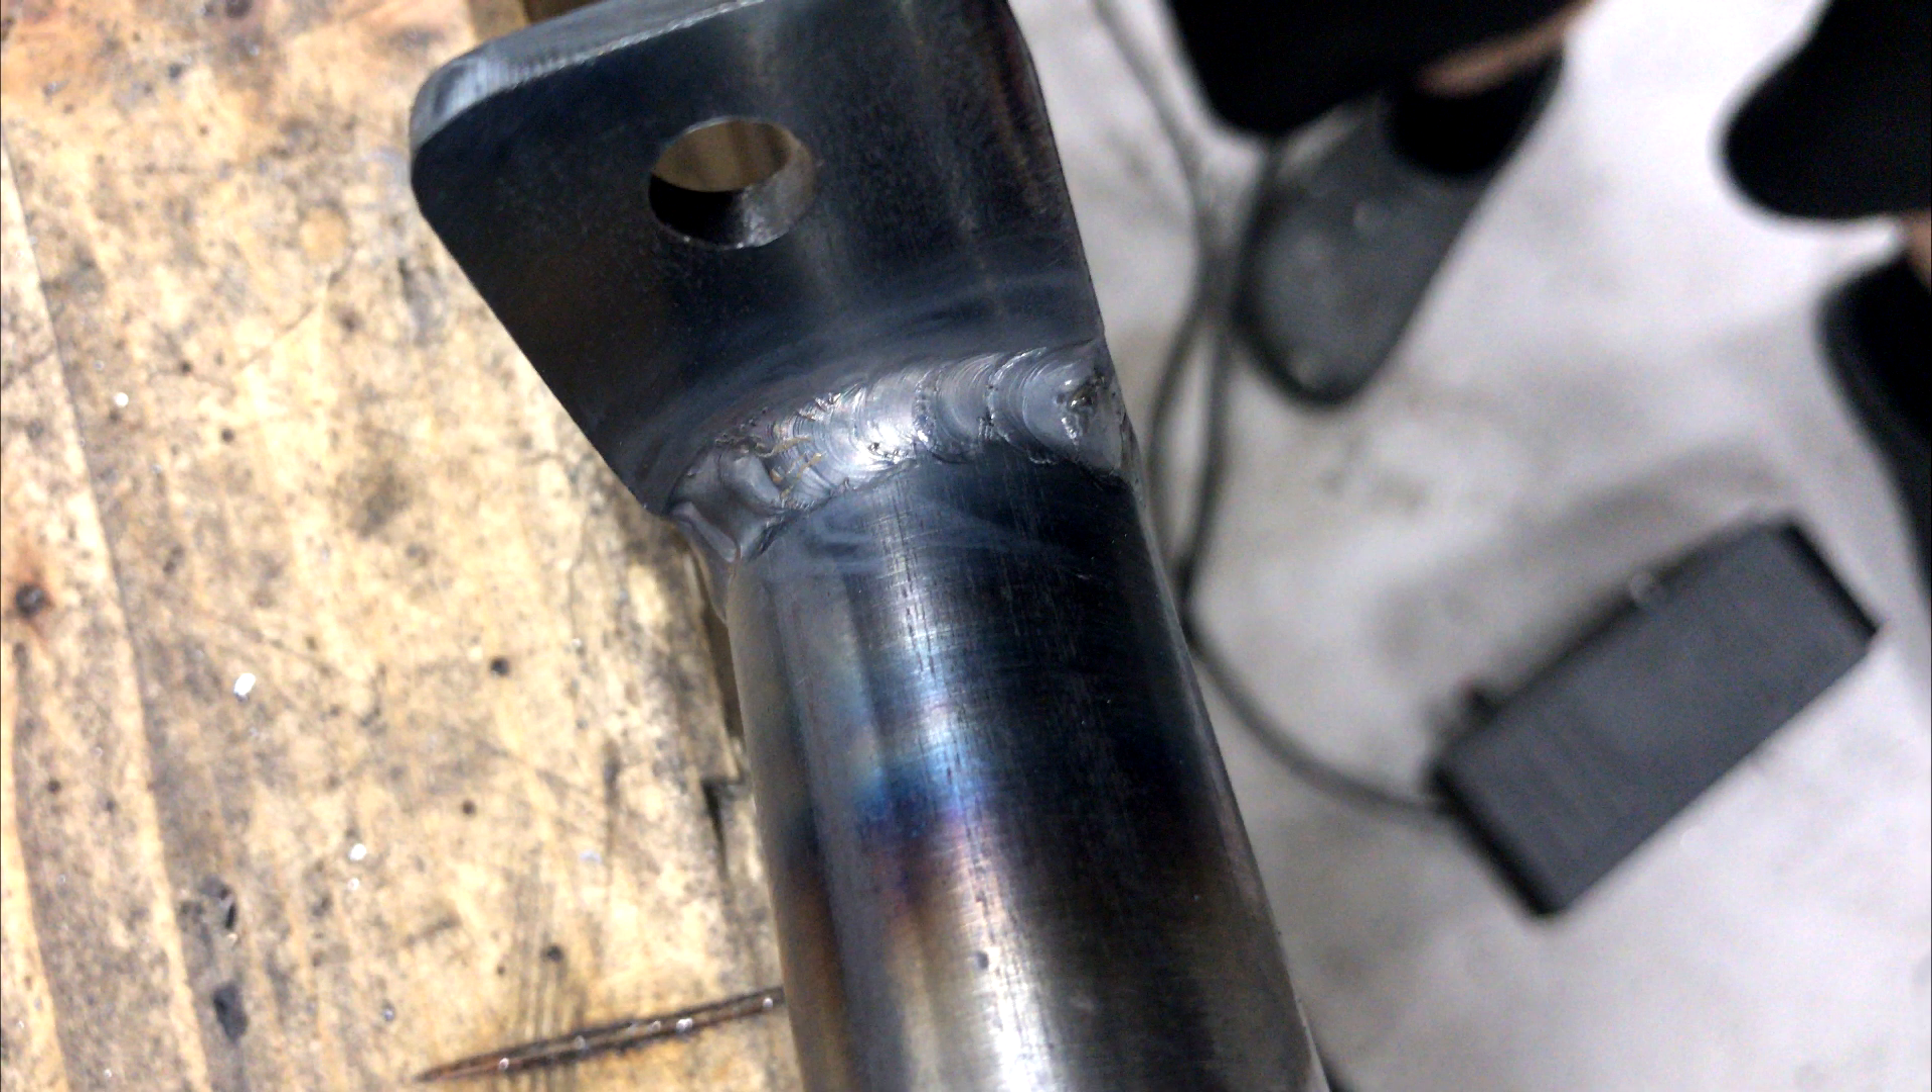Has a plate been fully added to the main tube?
Yes.